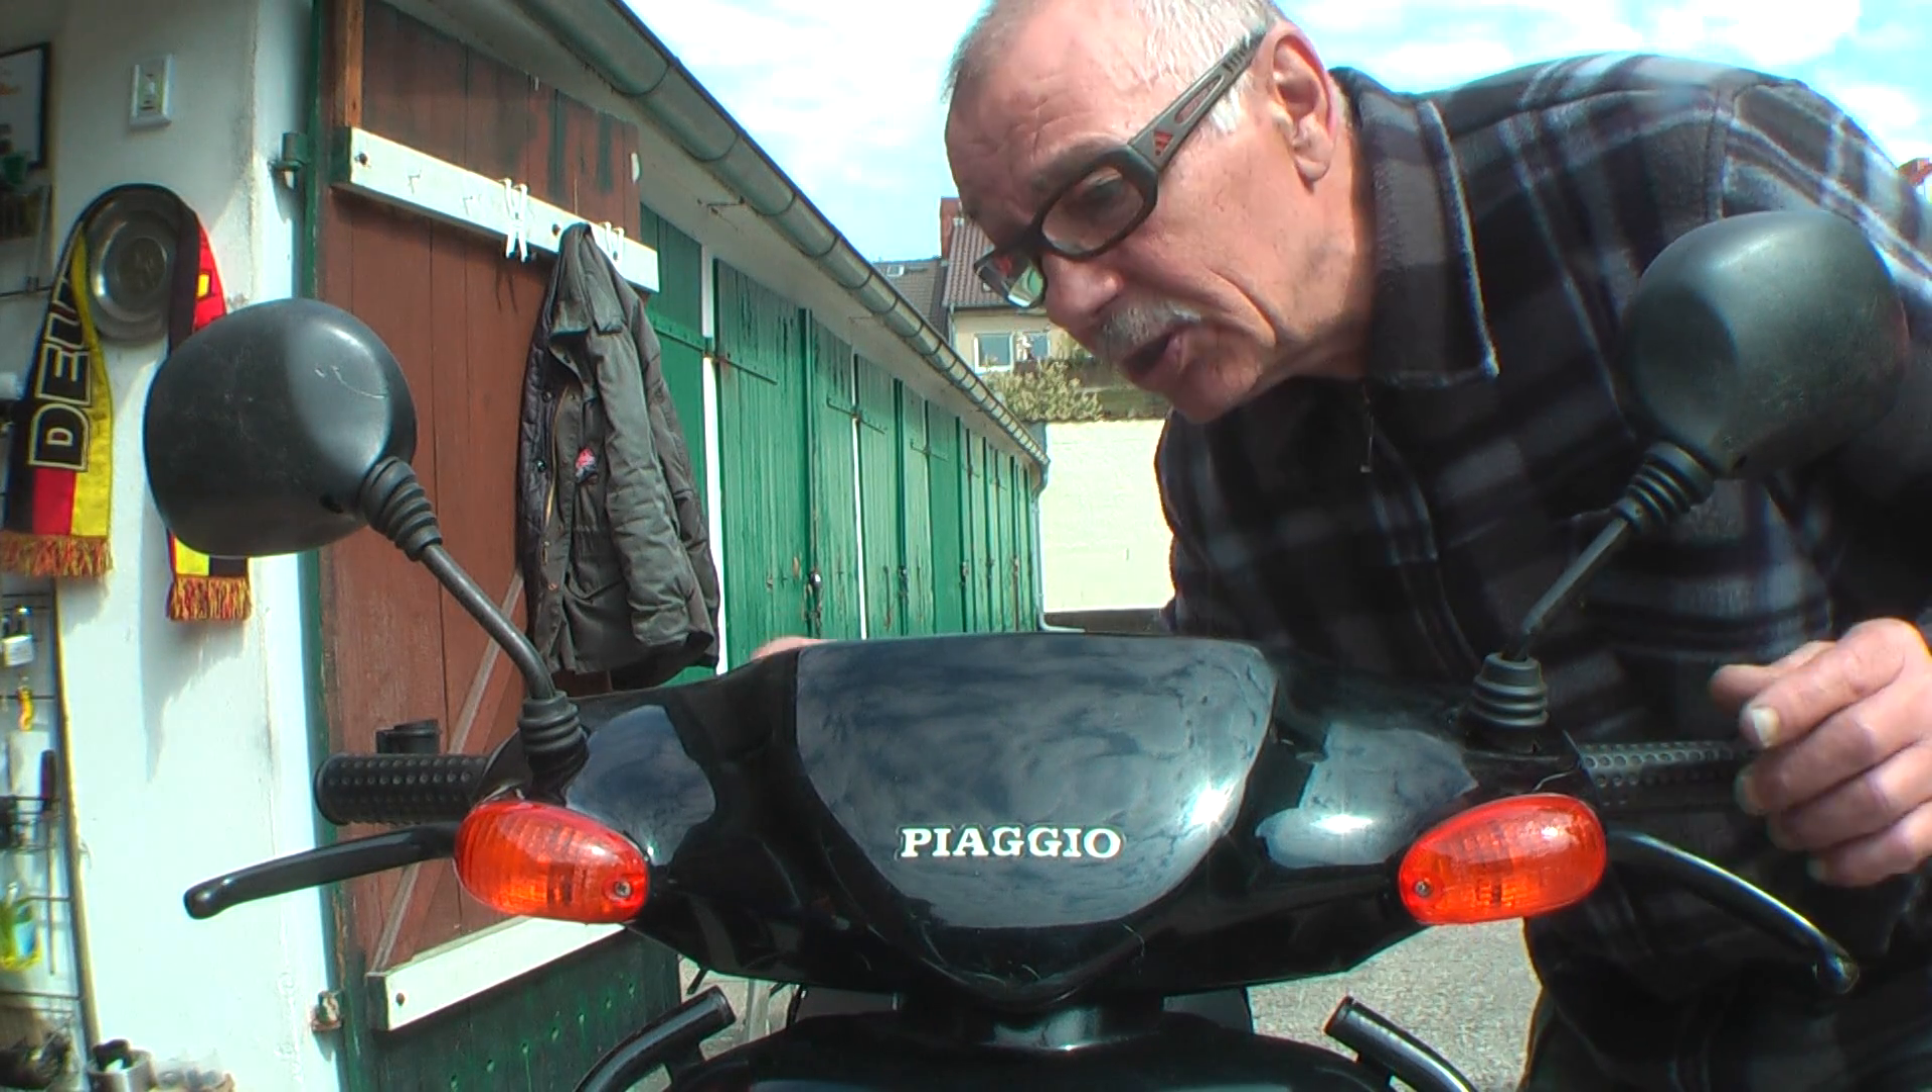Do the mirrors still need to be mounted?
No.